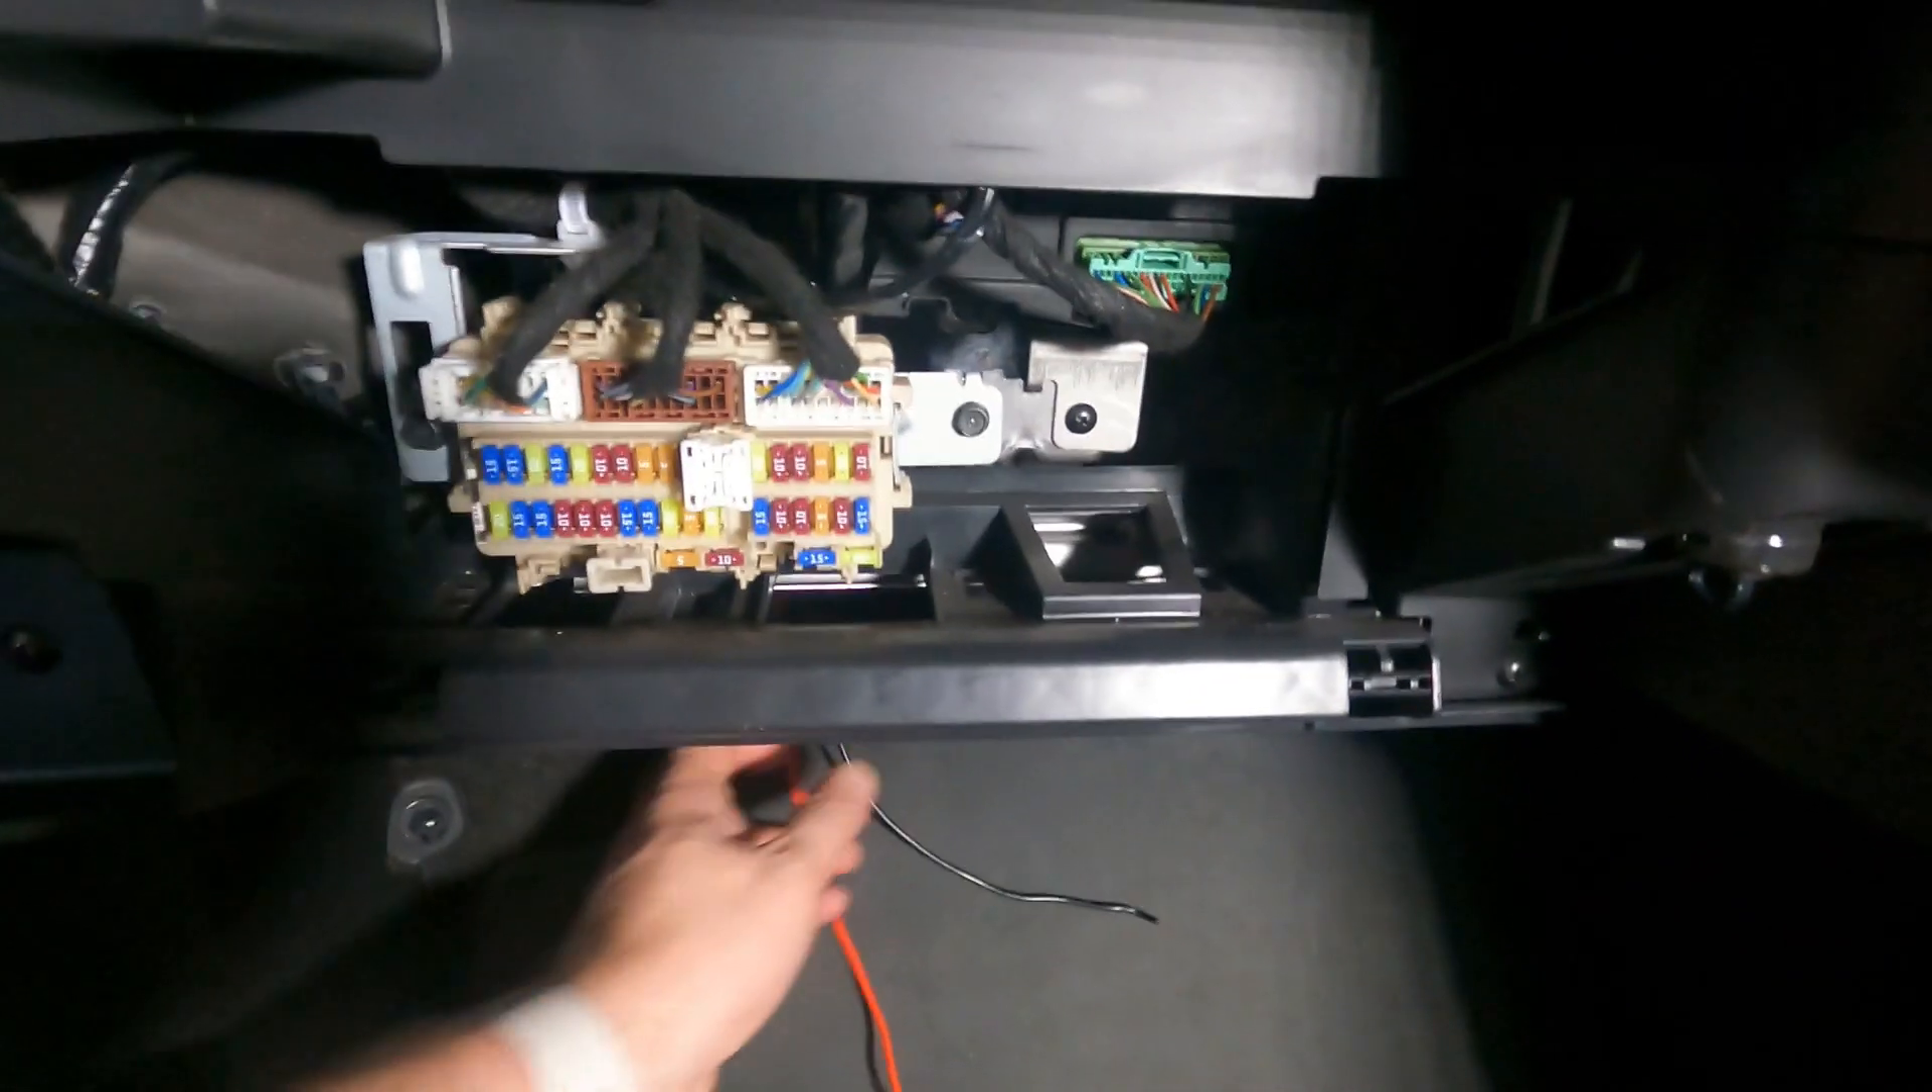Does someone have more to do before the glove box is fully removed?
No.